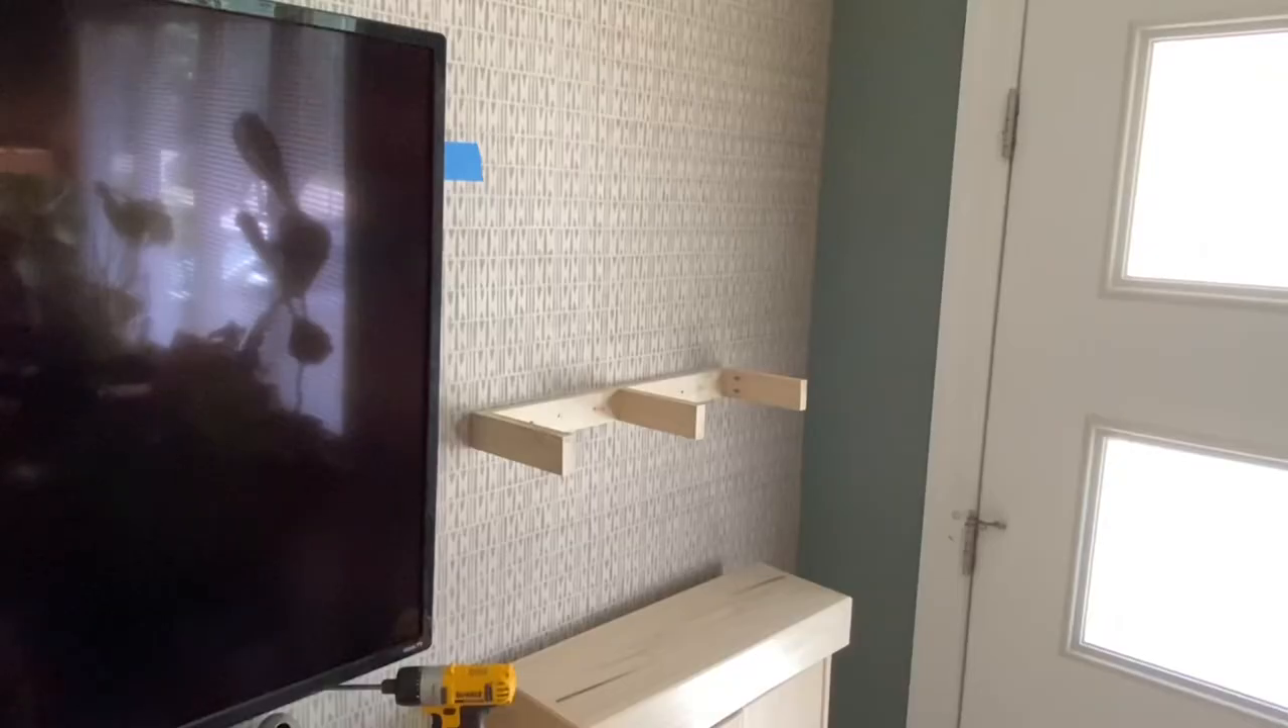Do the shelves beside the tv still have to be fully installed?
Yes.